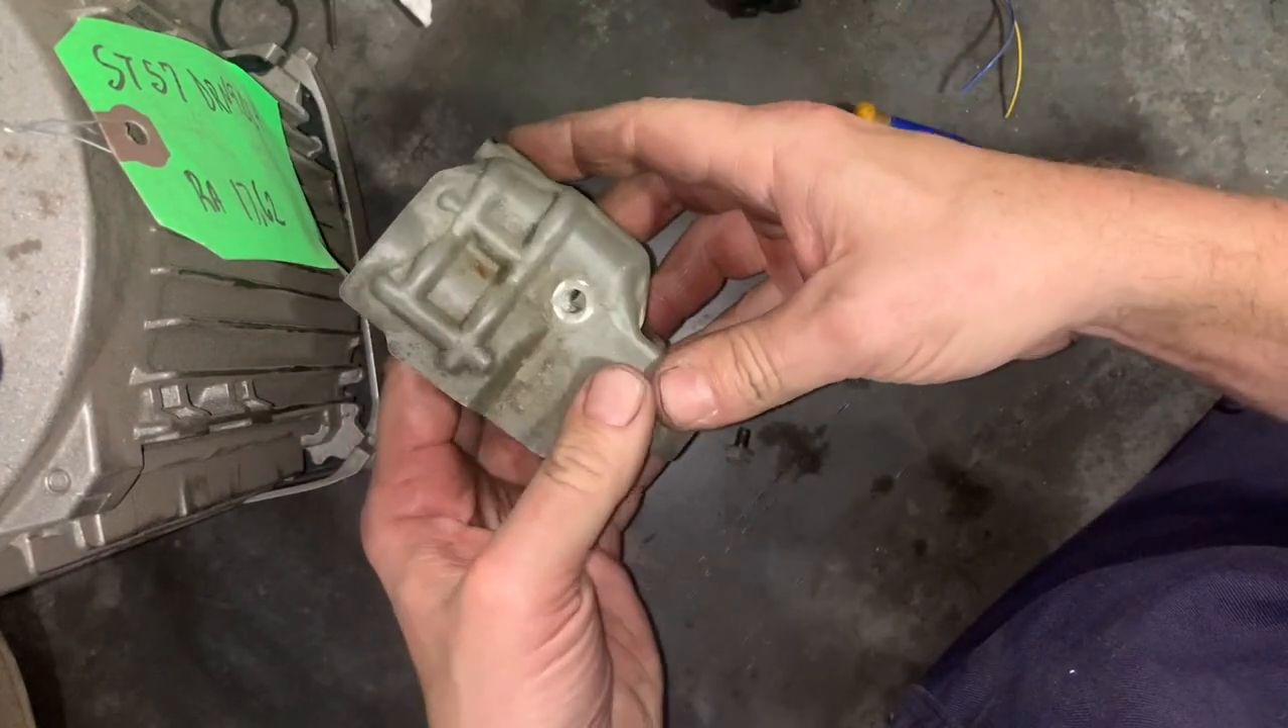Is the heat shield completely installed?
No.